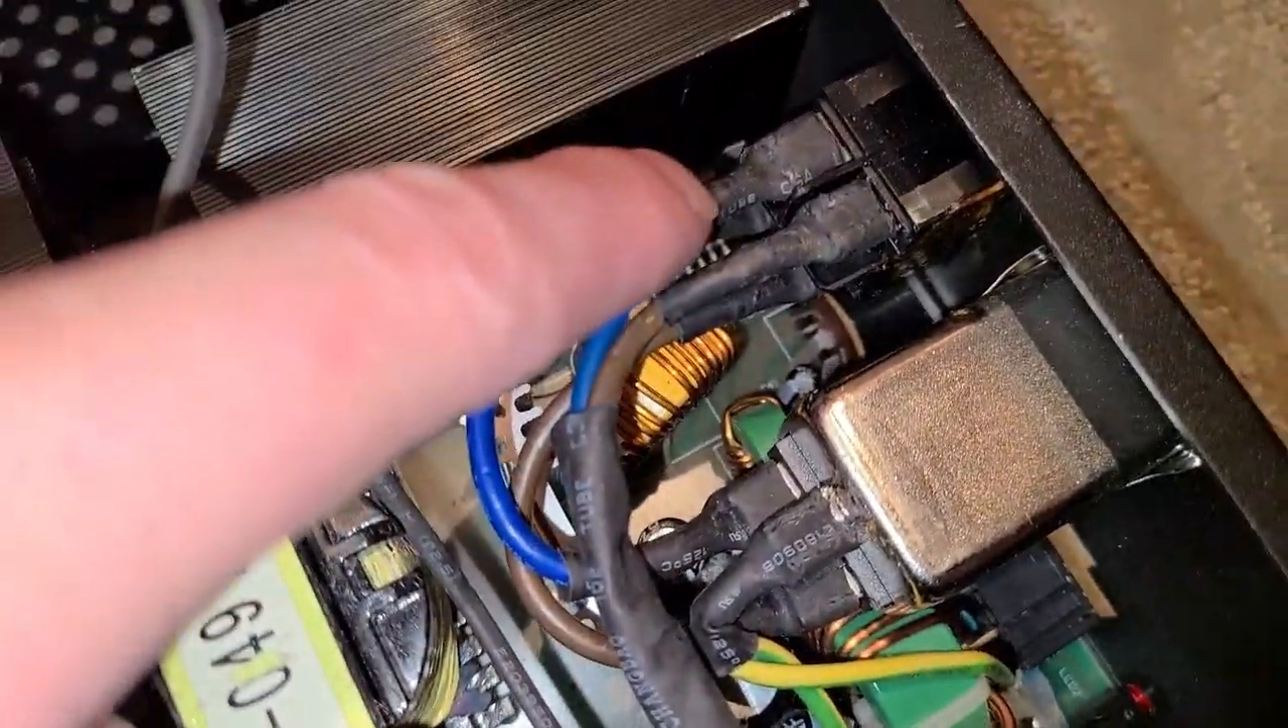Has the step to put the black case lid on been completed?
No.